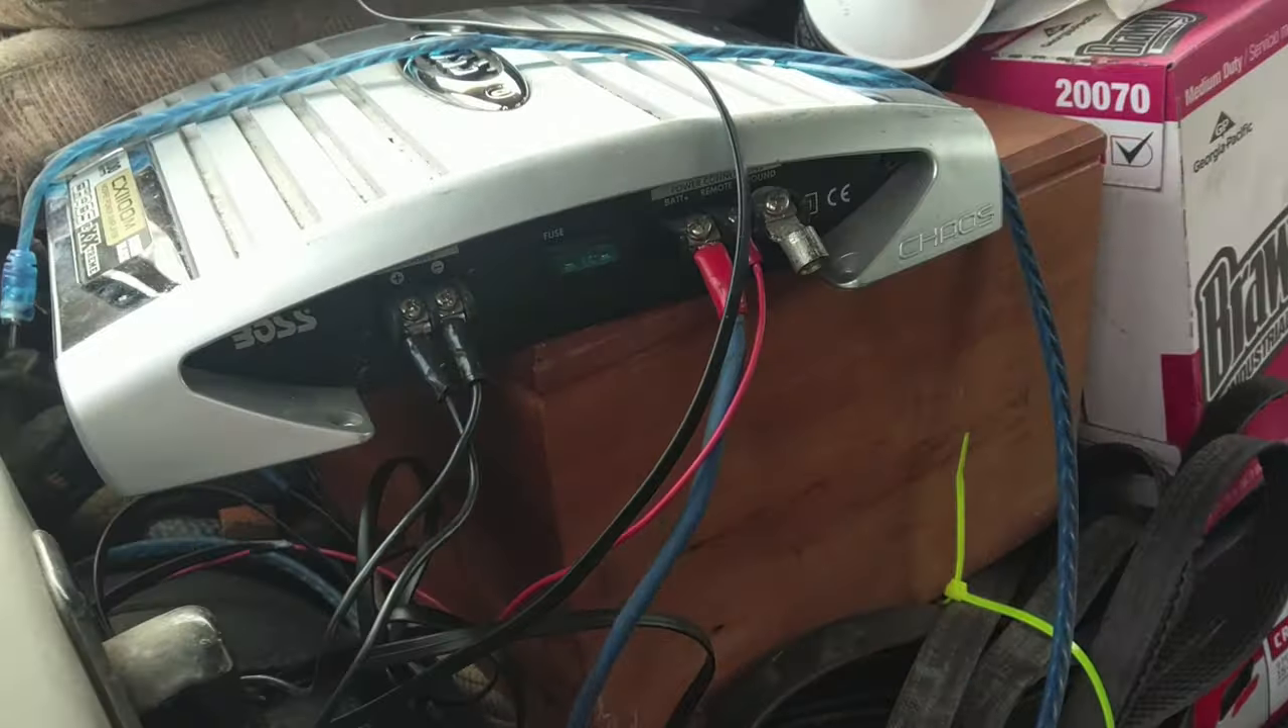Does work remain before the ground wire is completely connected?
Yes.